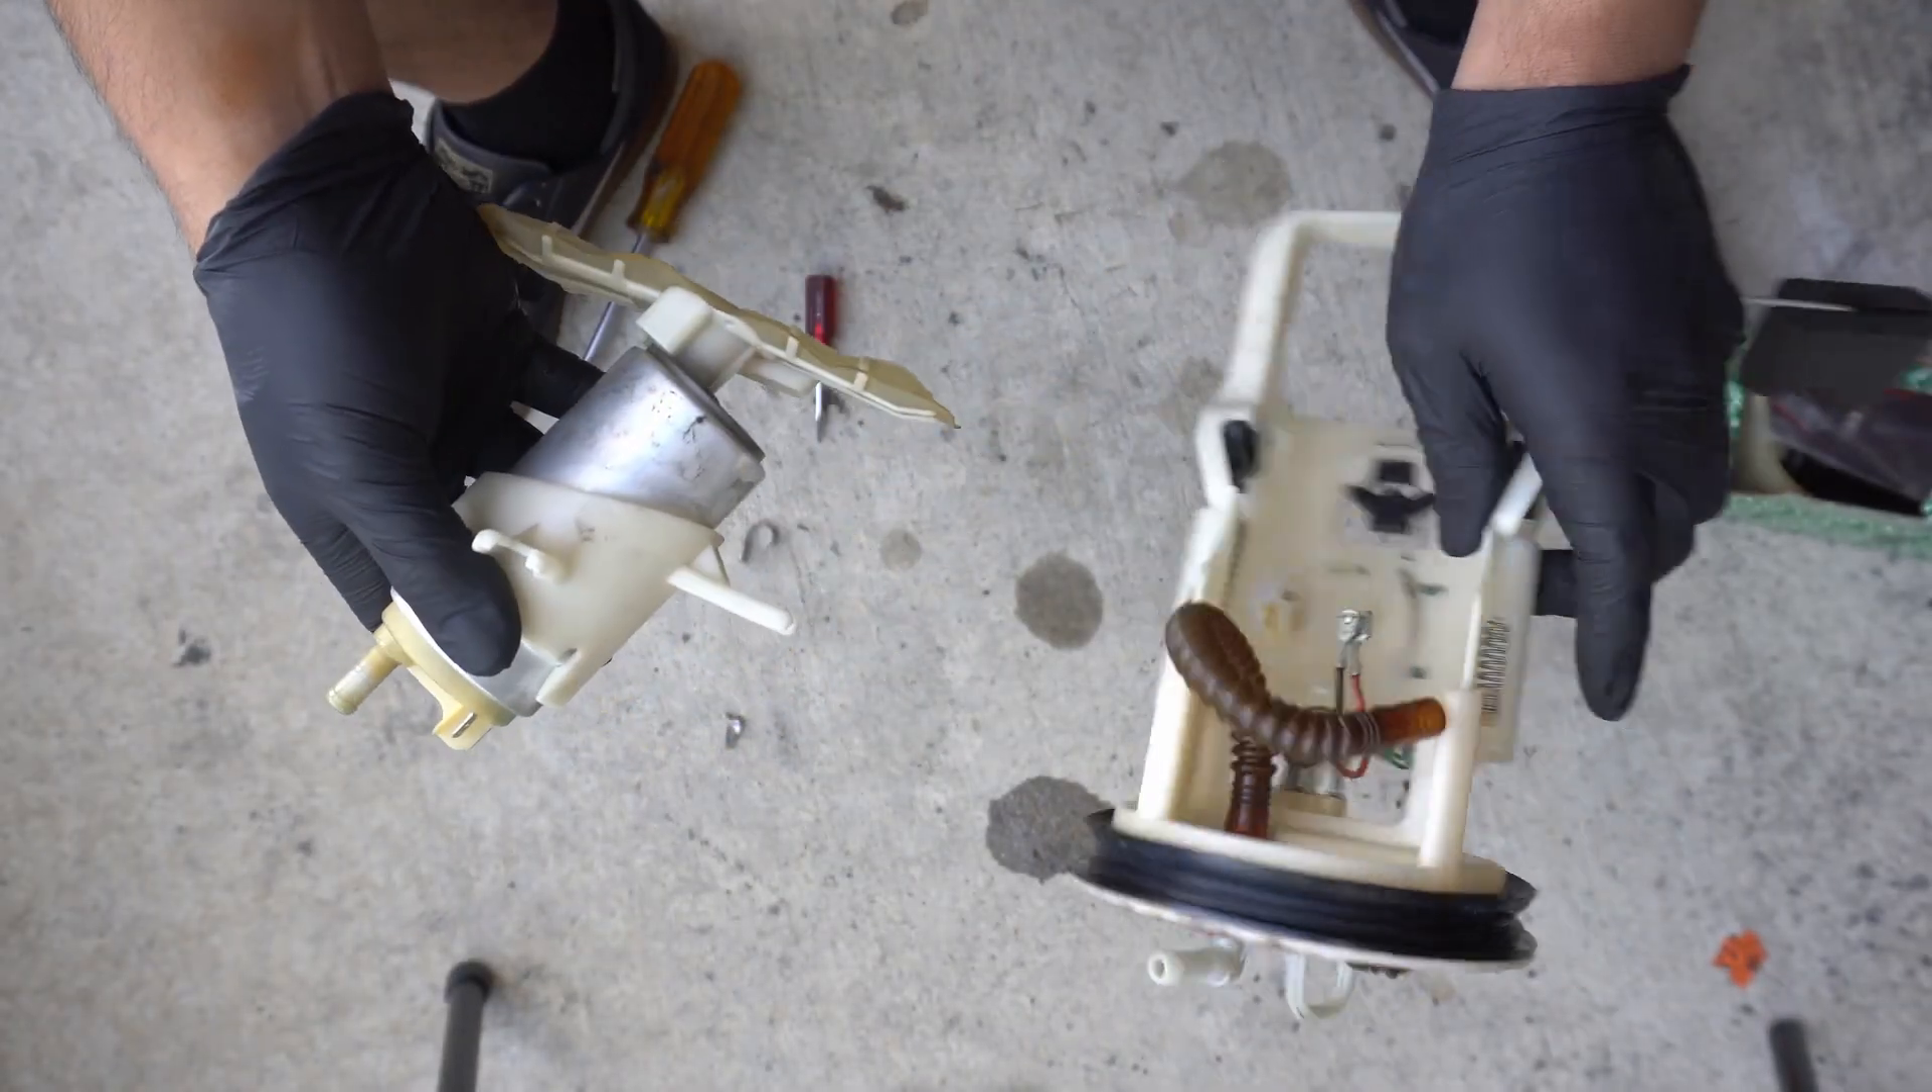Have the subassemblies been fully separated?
Yes.